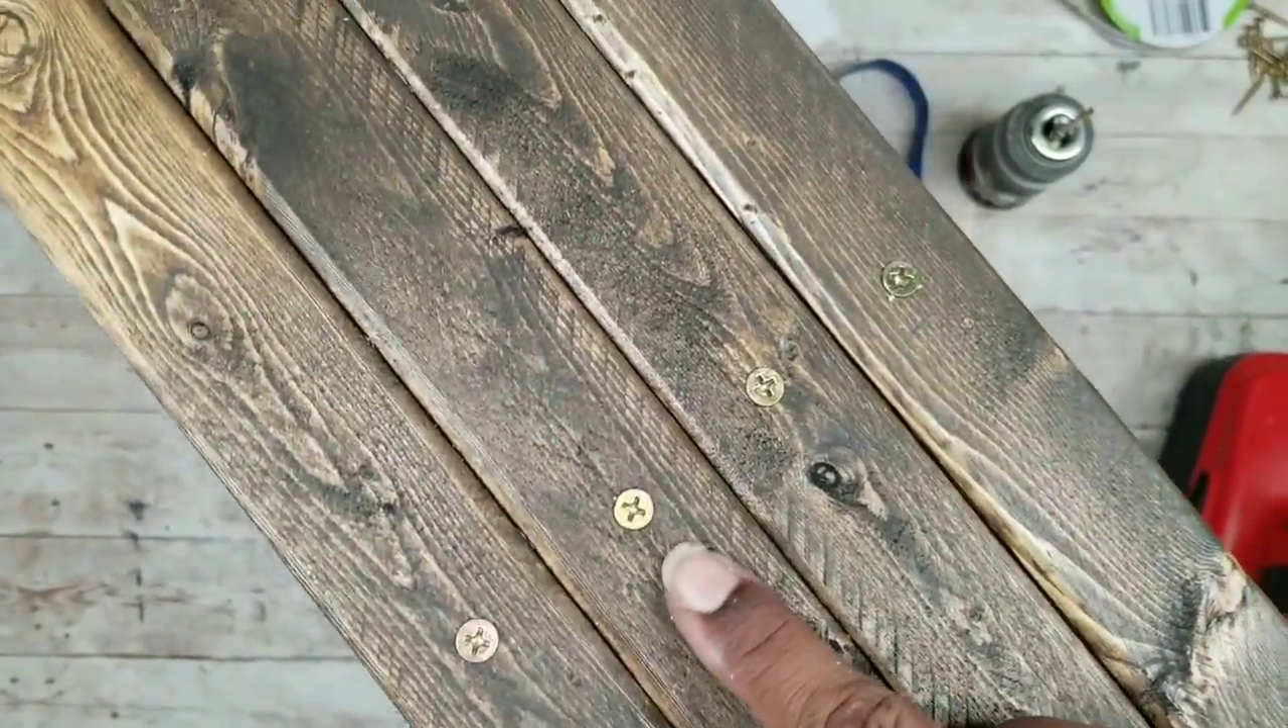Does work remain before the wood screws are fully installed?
No.